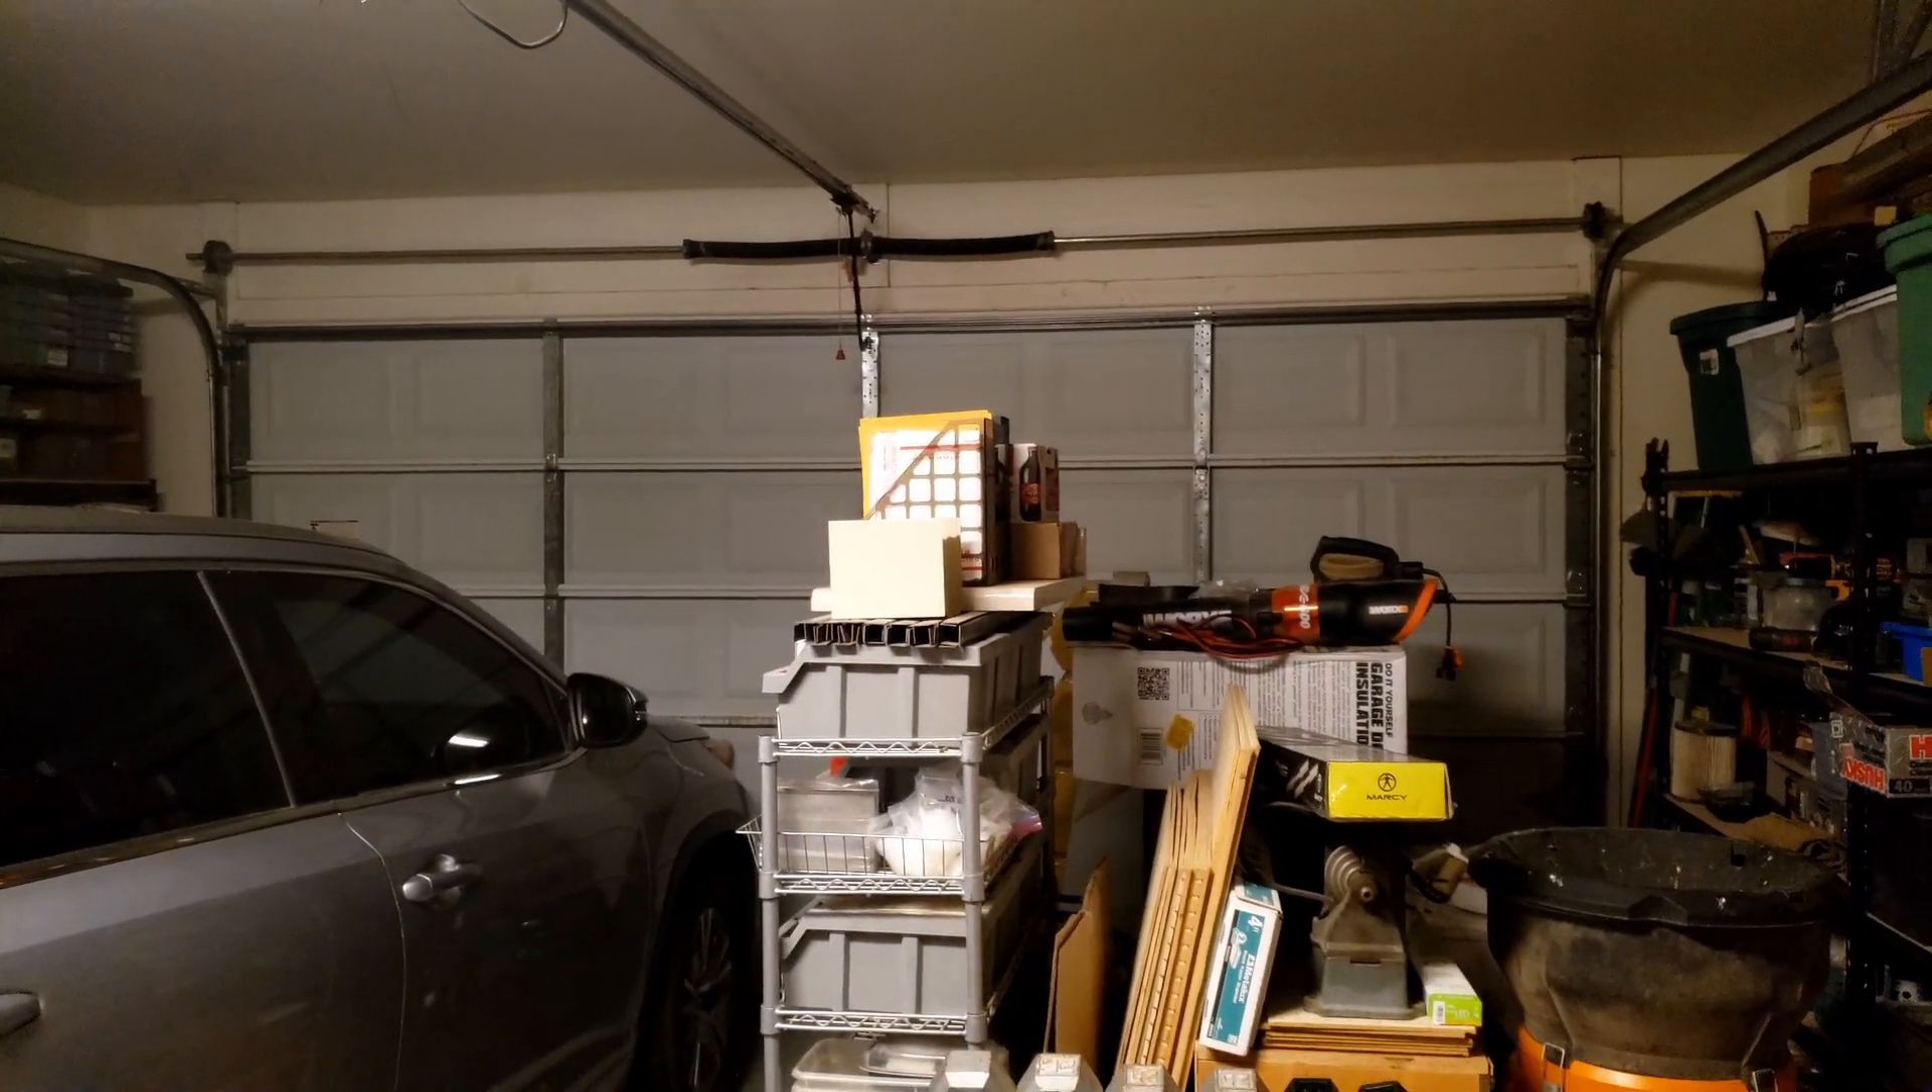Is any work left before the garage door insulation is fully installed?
Yes.